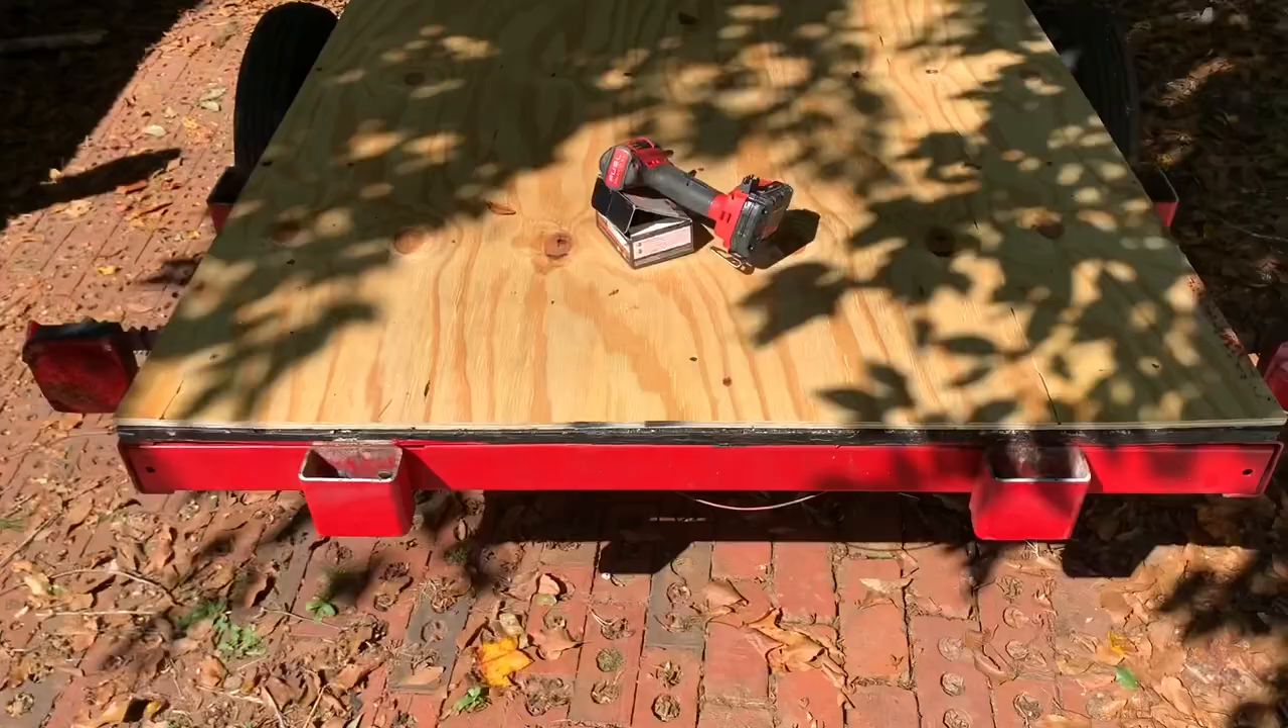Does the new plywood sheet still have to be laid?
No.